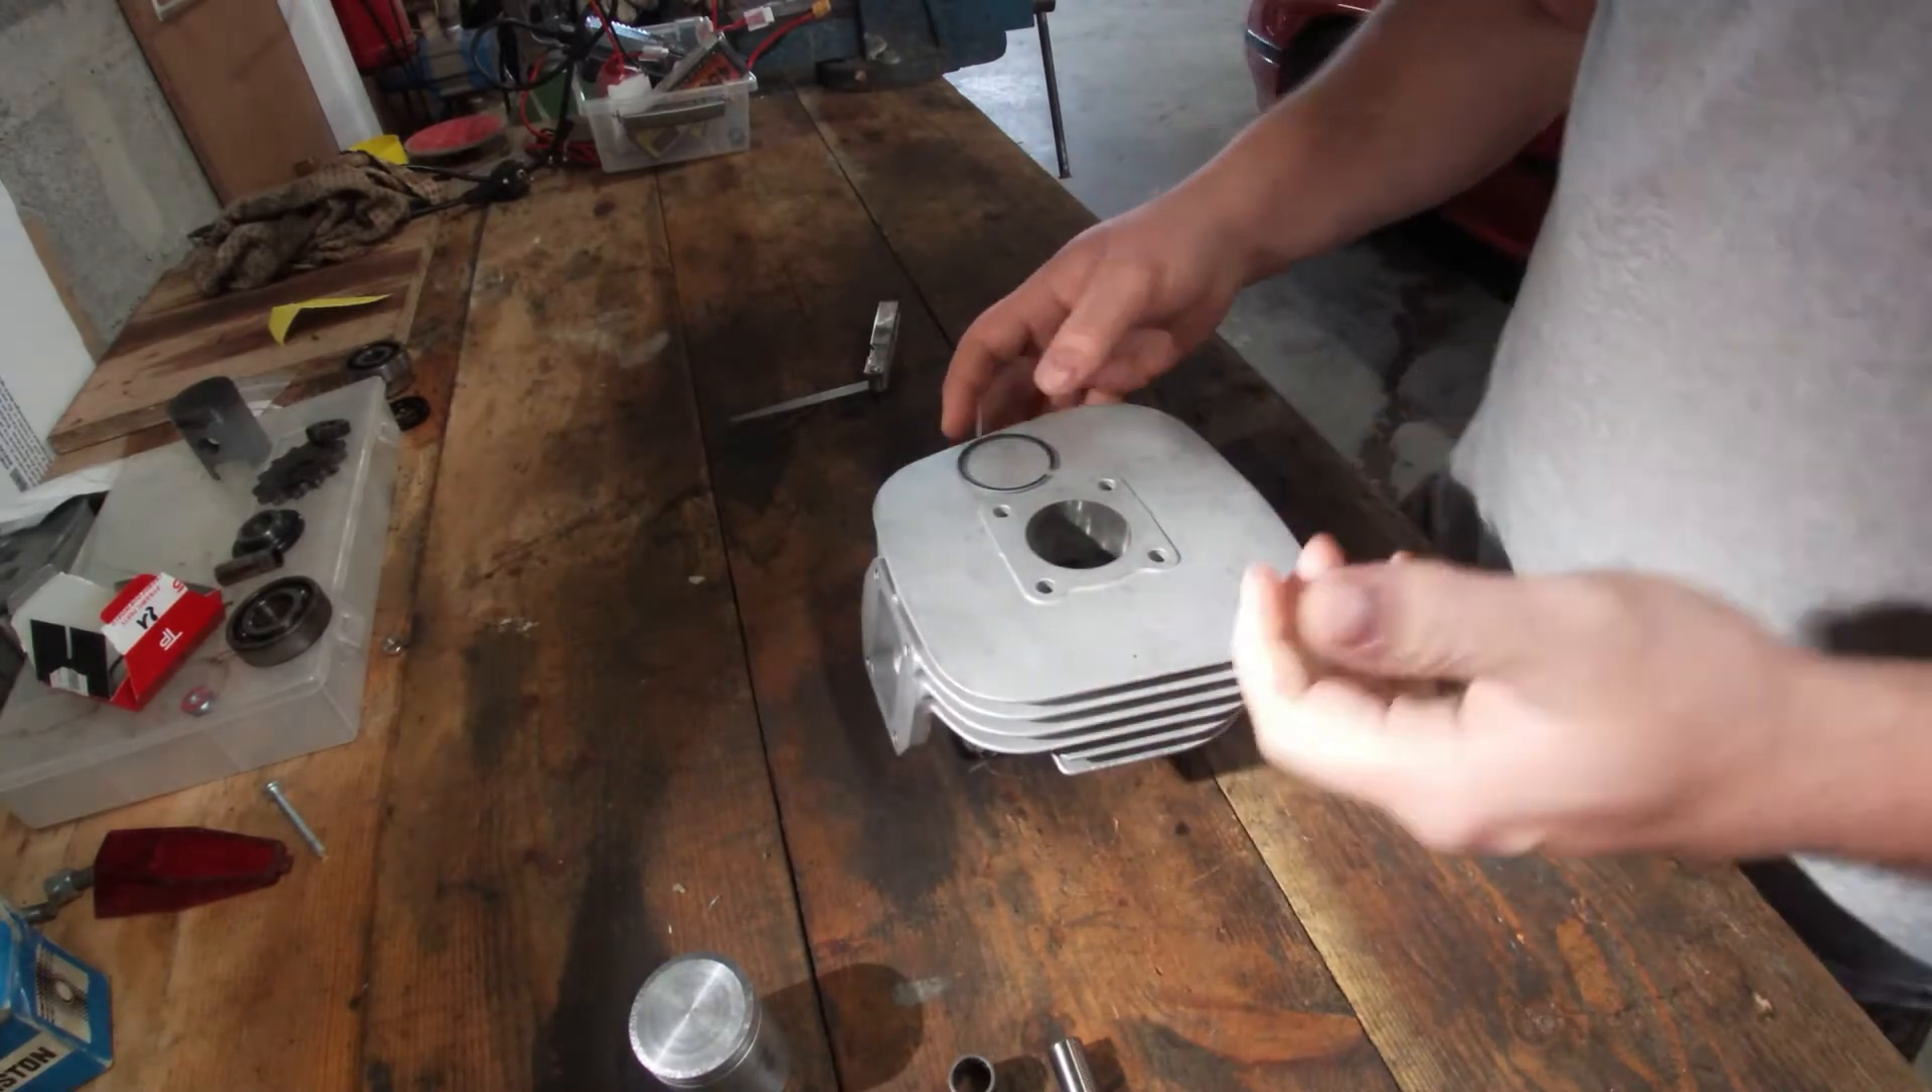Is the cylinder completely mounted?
No.